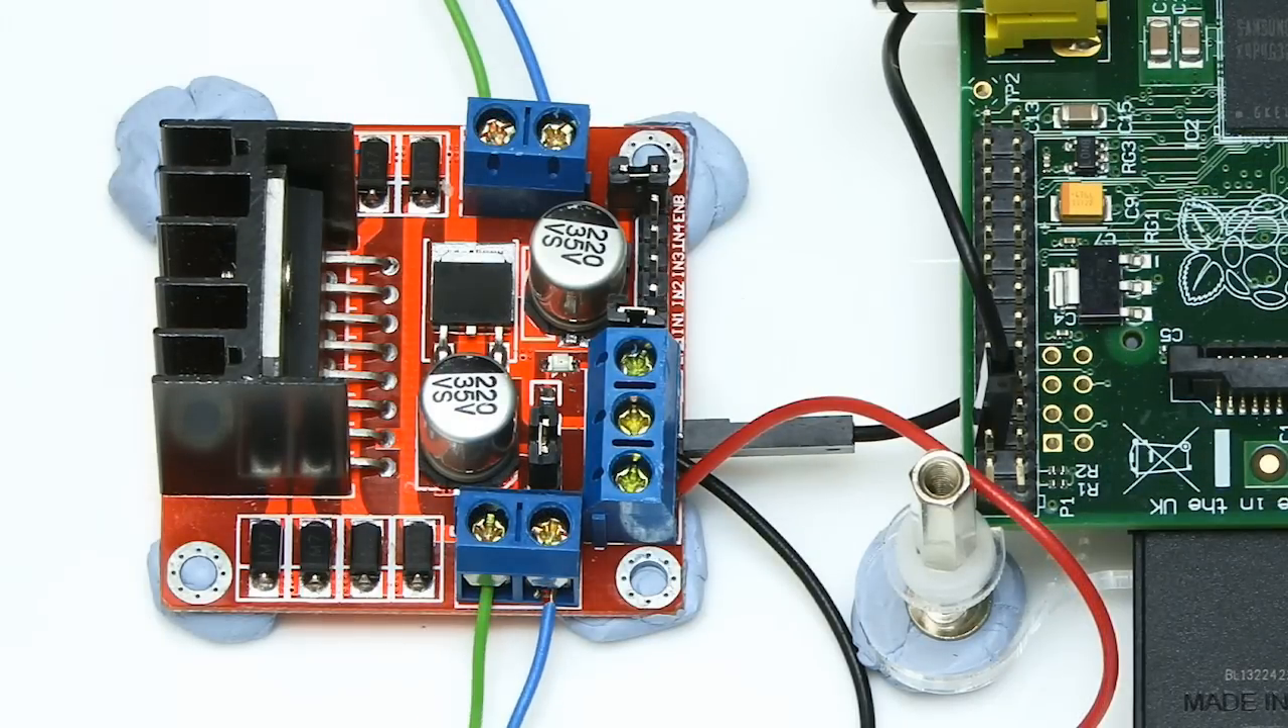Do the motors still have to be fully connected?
No.